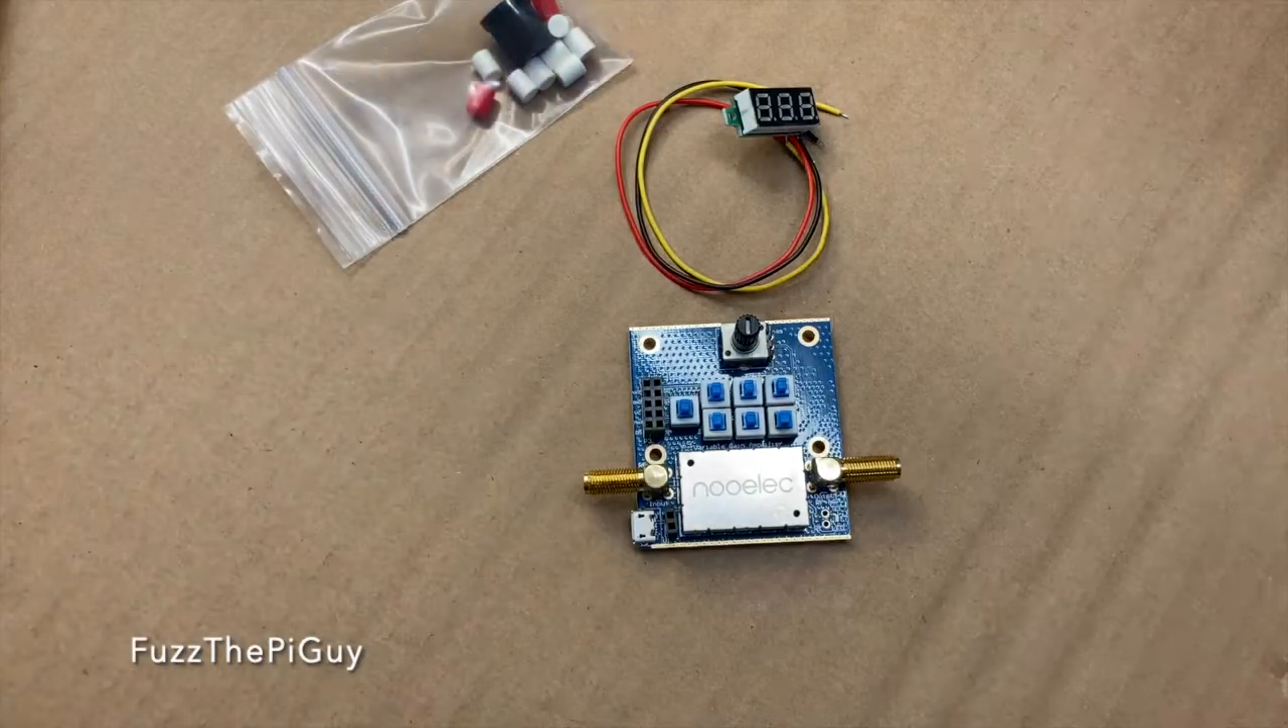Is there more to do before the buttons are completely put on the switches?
Yes.